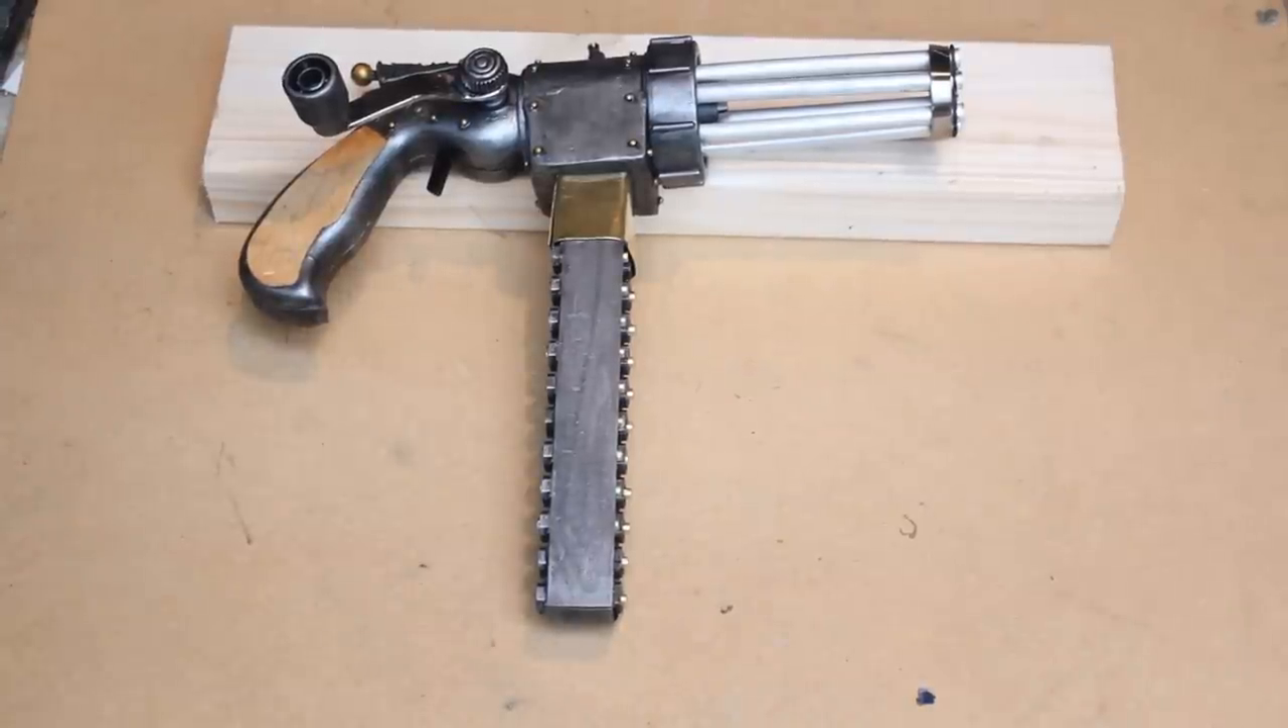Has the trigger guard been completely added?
No.